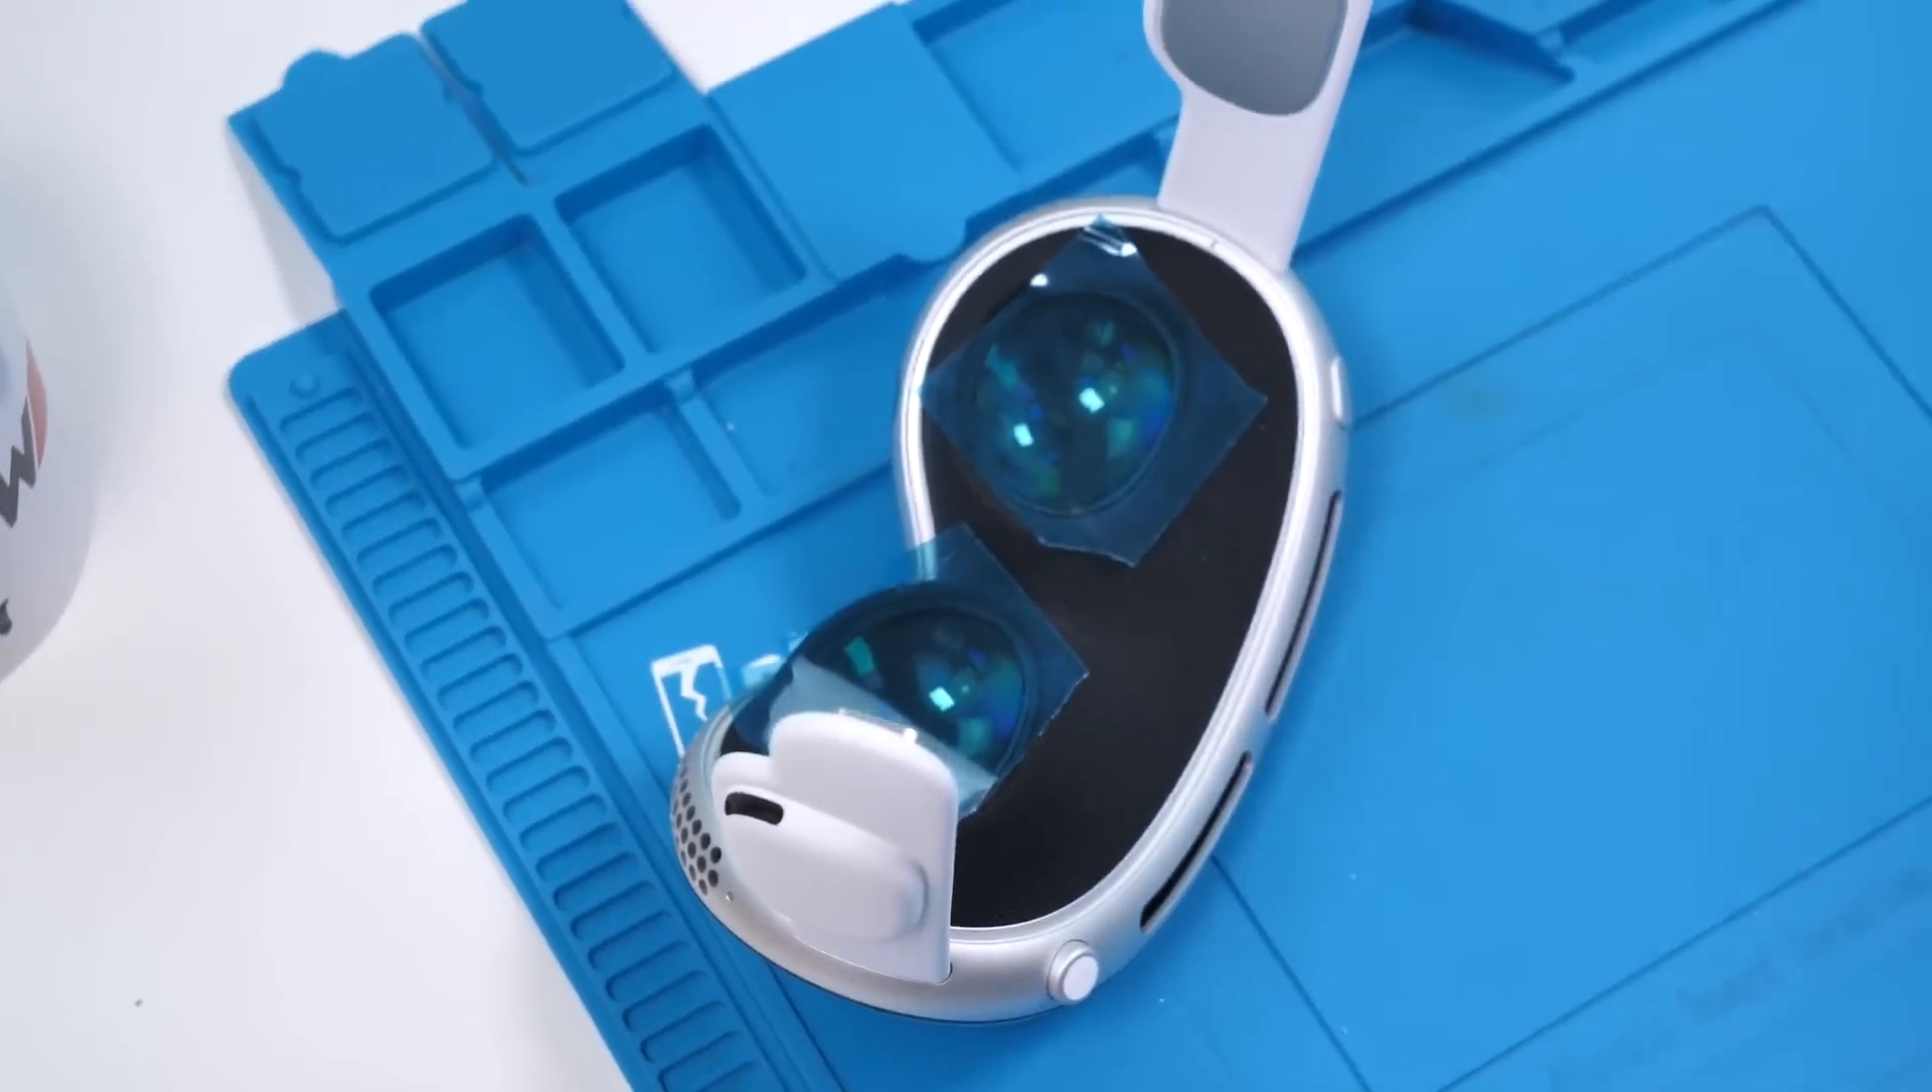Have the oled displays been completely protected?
Yes.